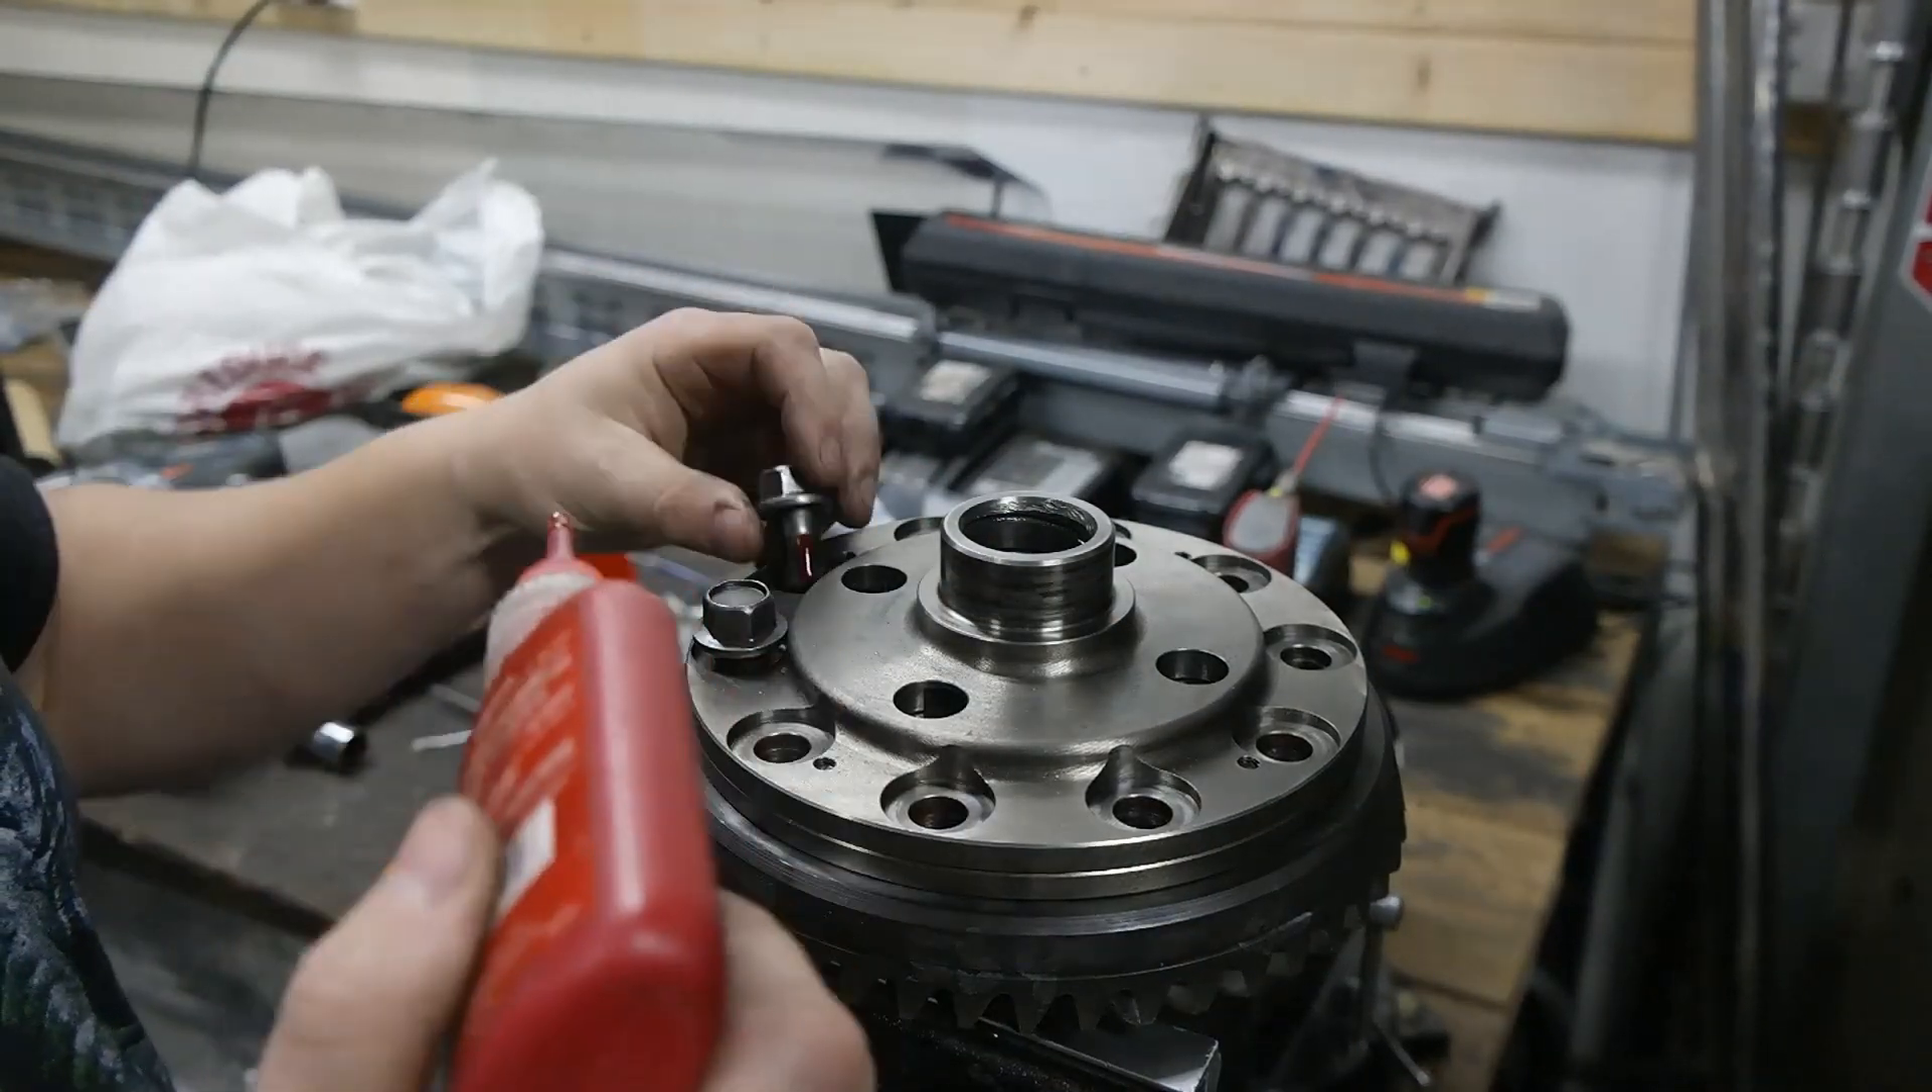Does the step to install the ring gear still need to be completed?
Yes.